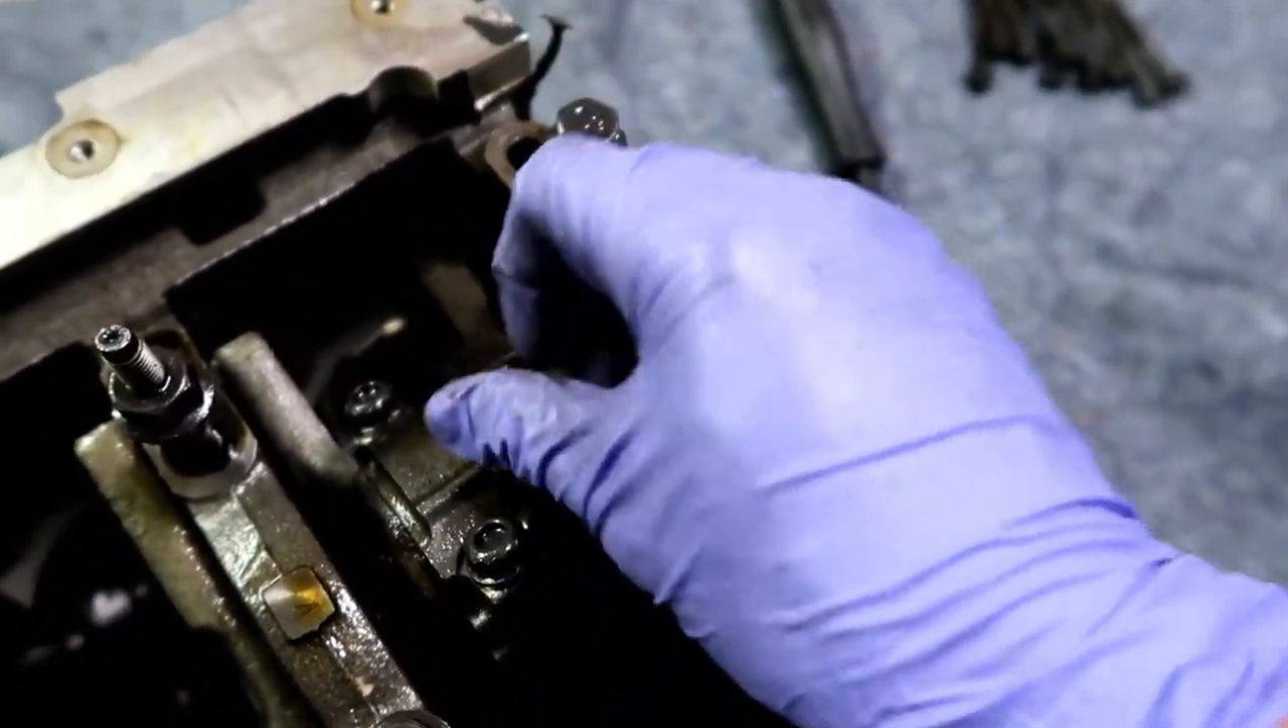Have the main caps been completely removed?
No.